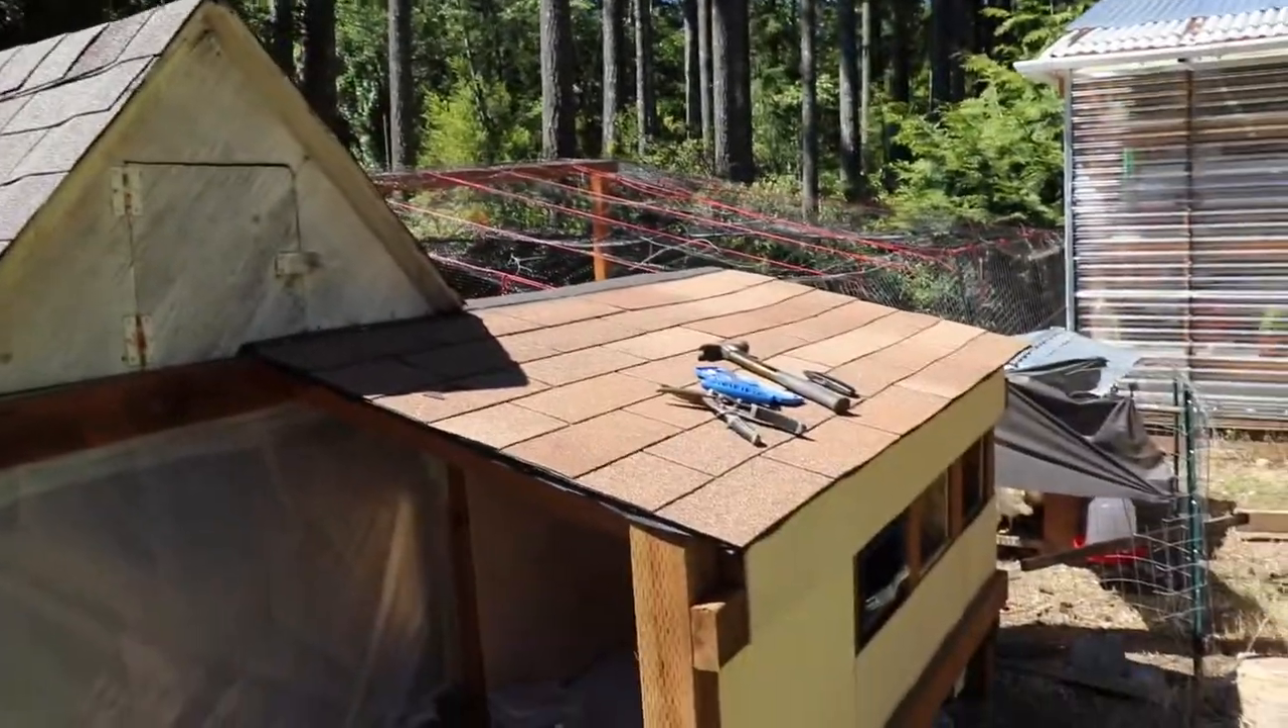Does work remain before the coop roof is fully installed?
No.